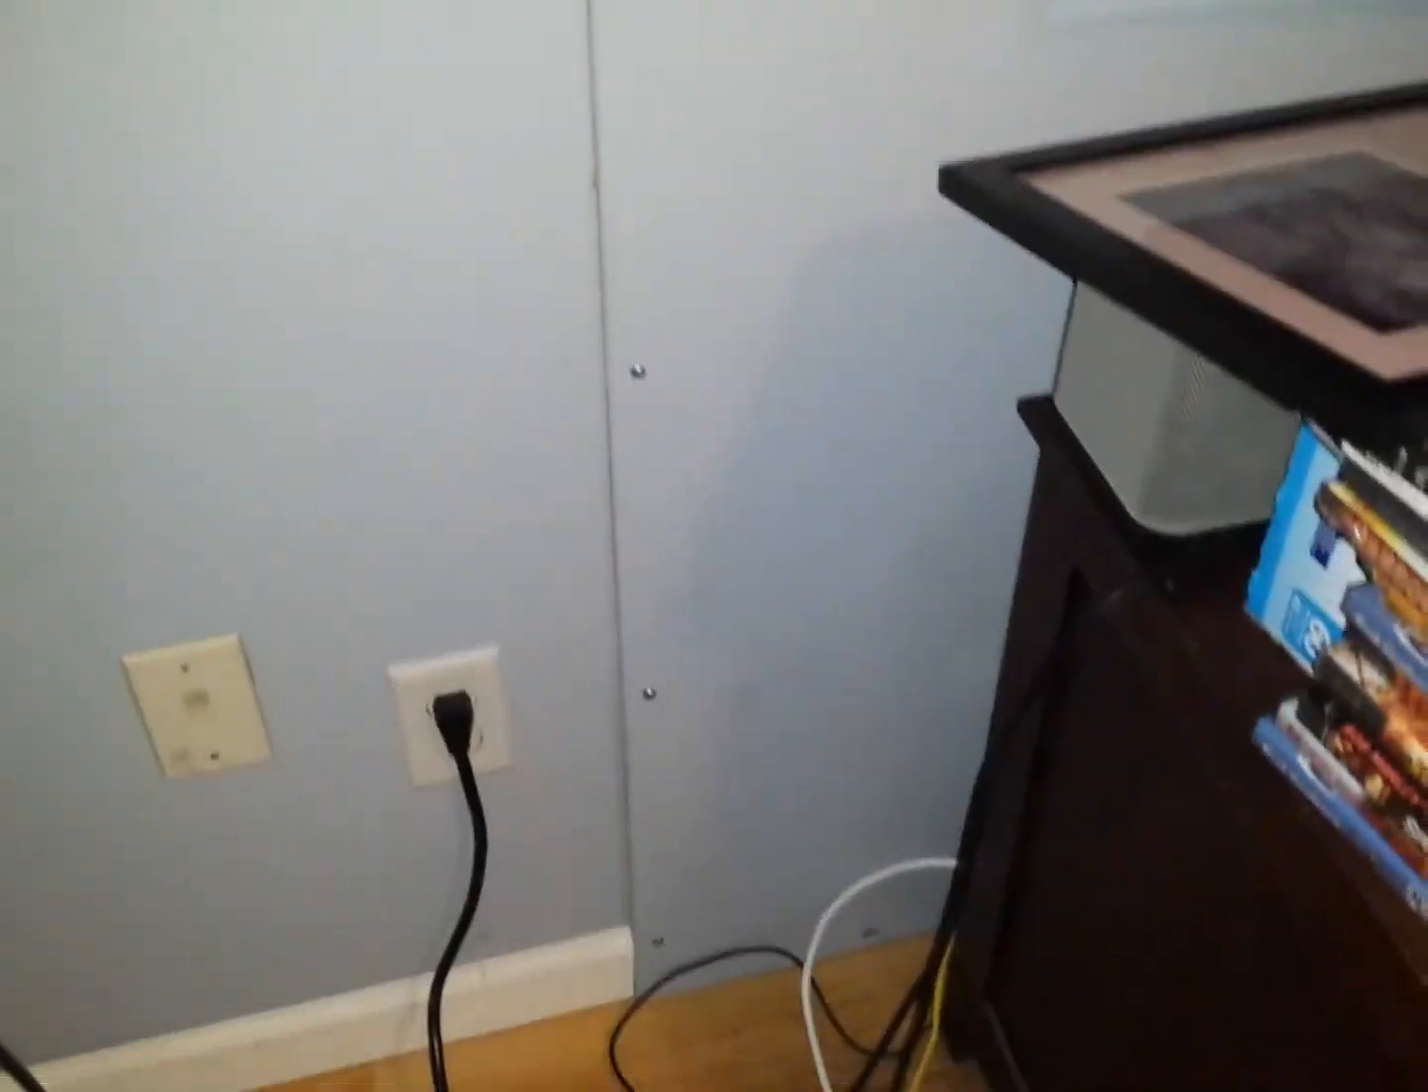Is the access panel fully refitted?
Yes.